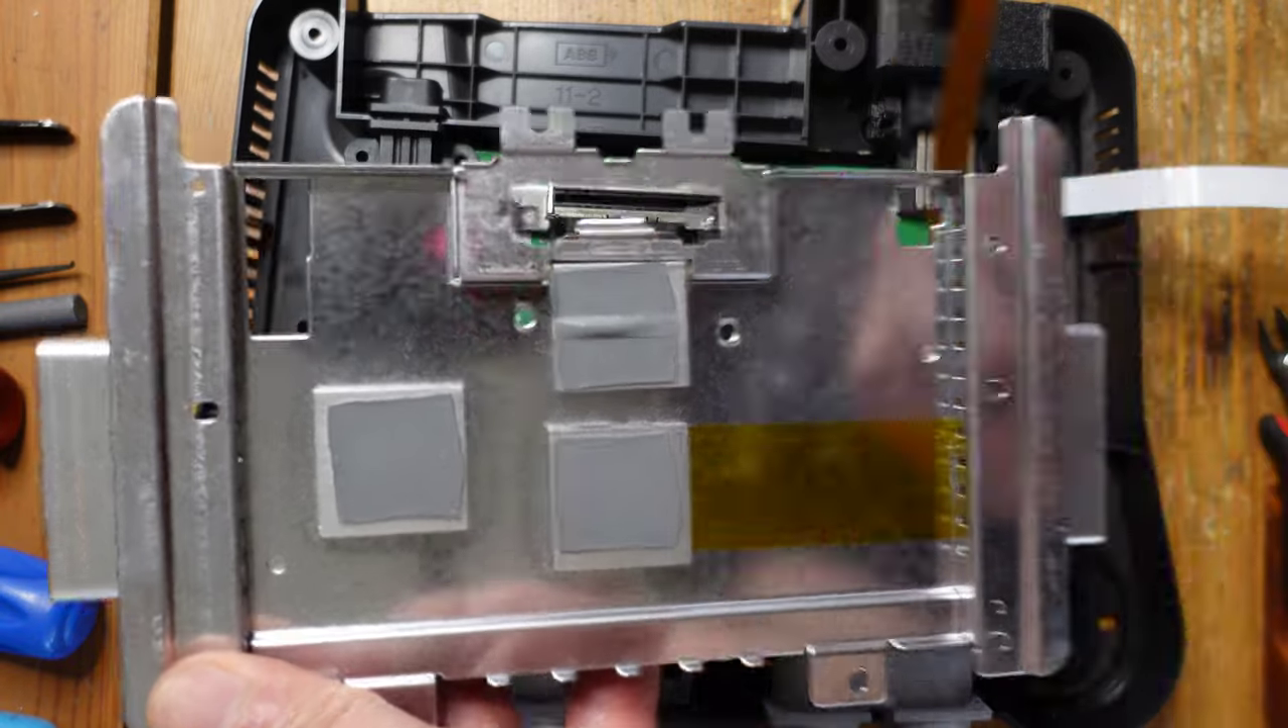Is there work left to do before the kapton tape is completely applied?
No.